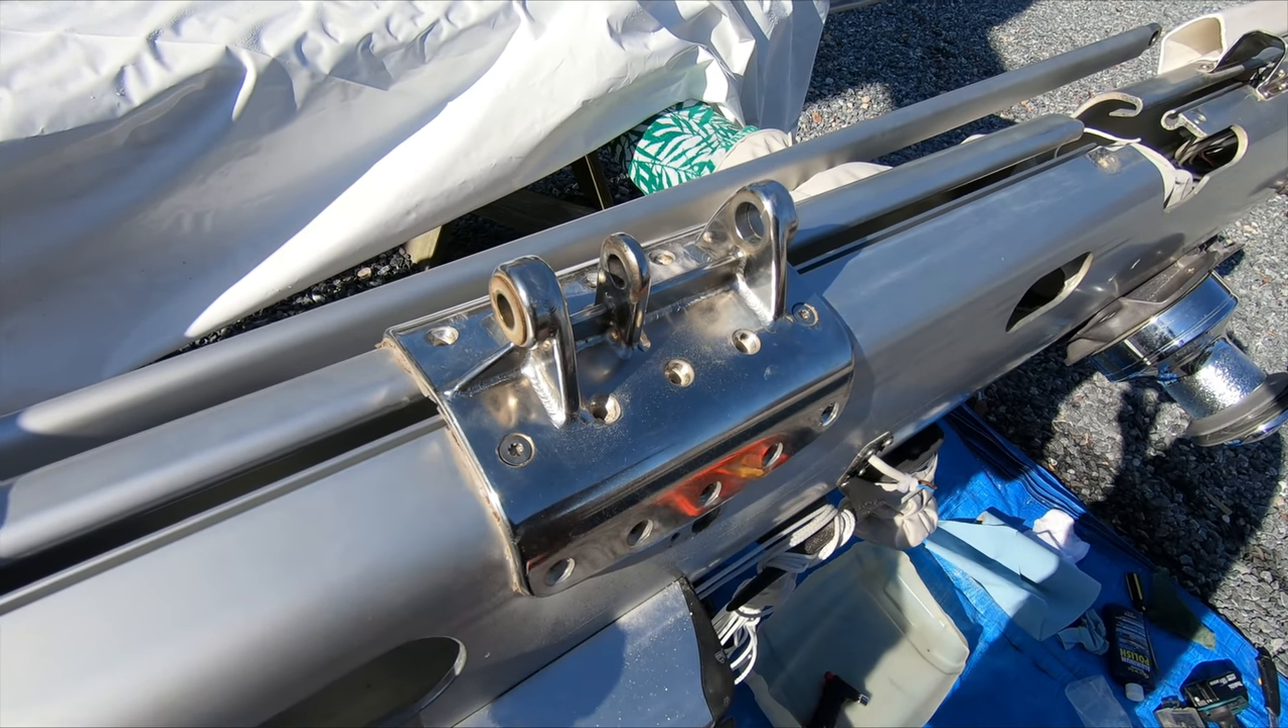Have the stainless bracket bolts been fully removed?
No.